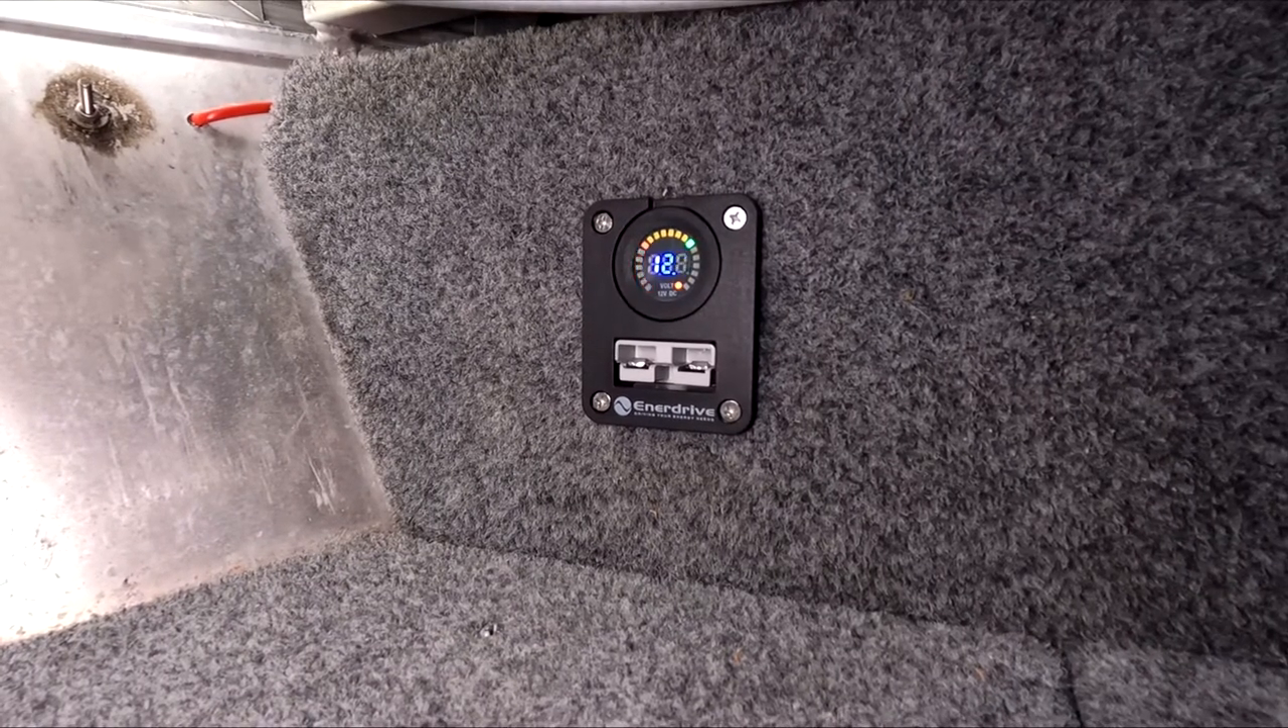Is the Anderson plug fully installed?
Yes.